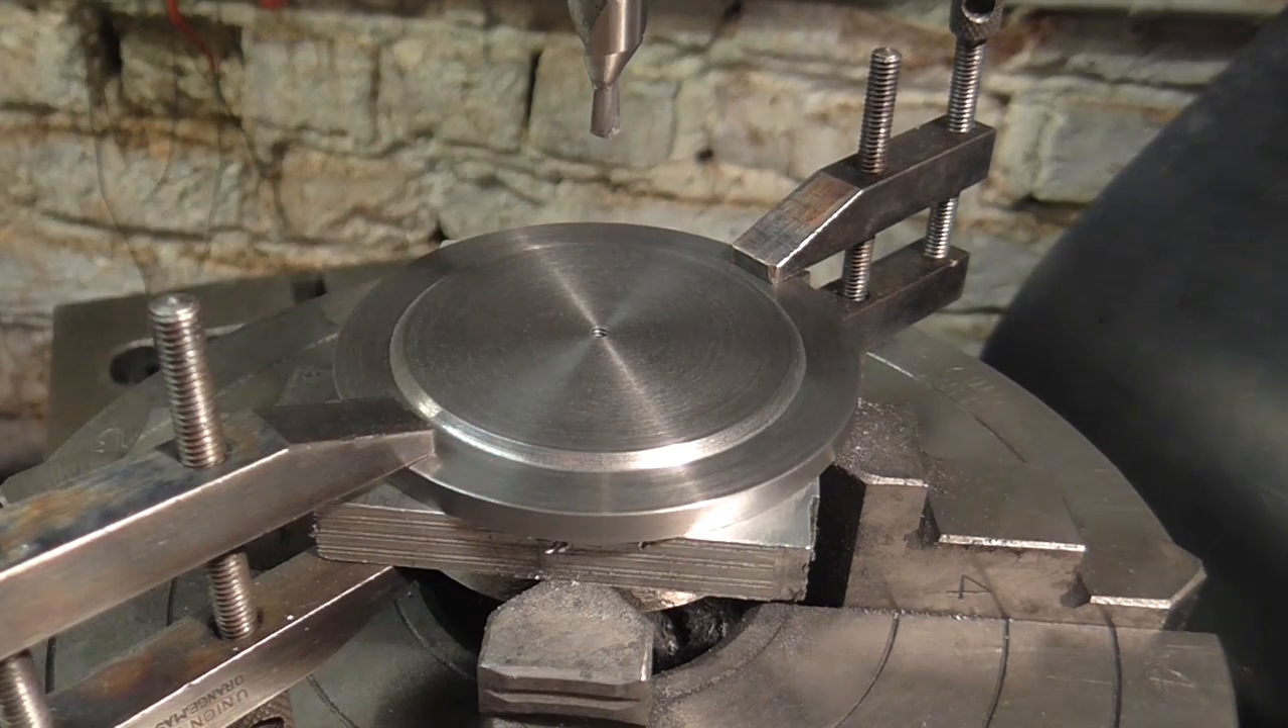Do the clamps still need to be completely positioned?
No.